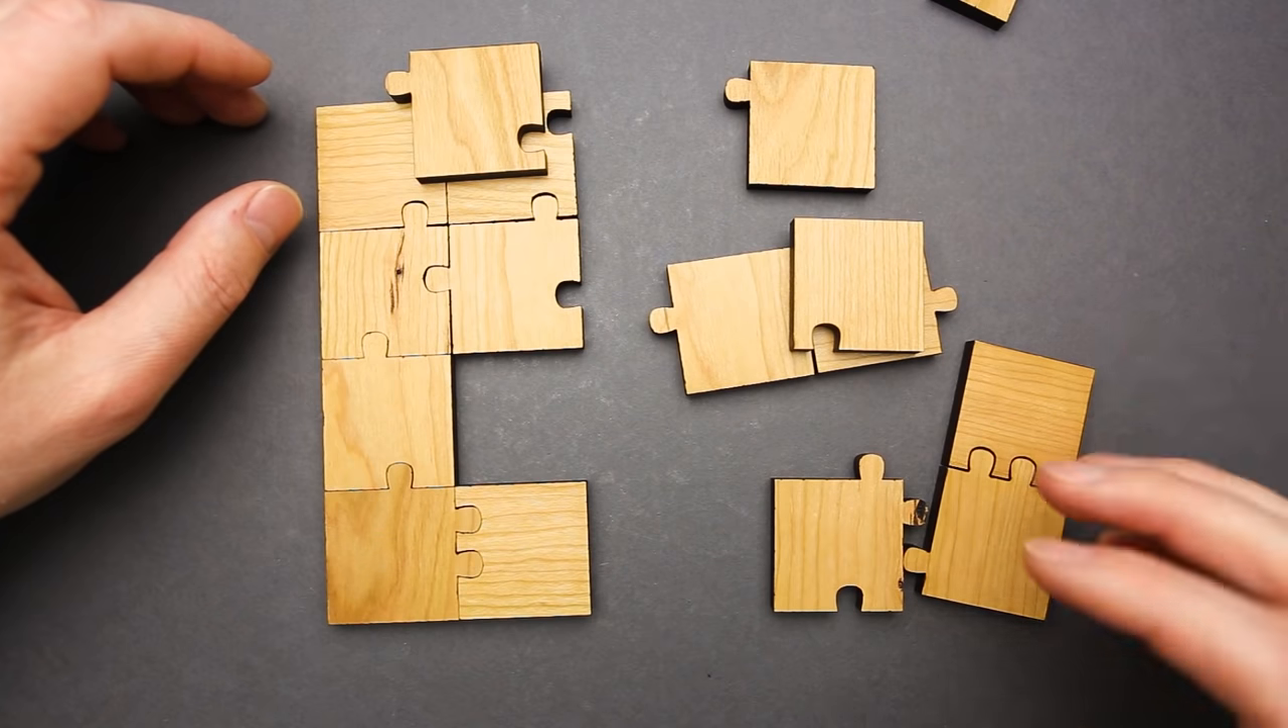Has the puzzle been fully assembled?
No.